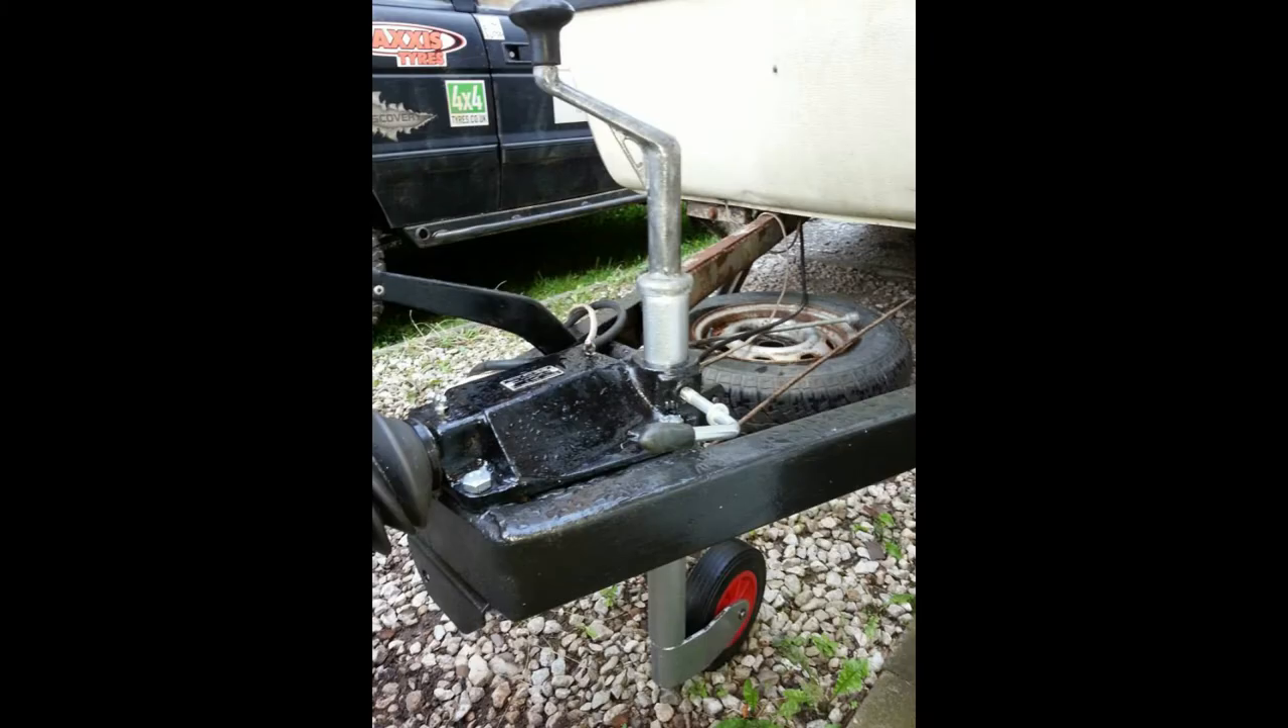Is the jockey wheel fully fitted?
Yes.